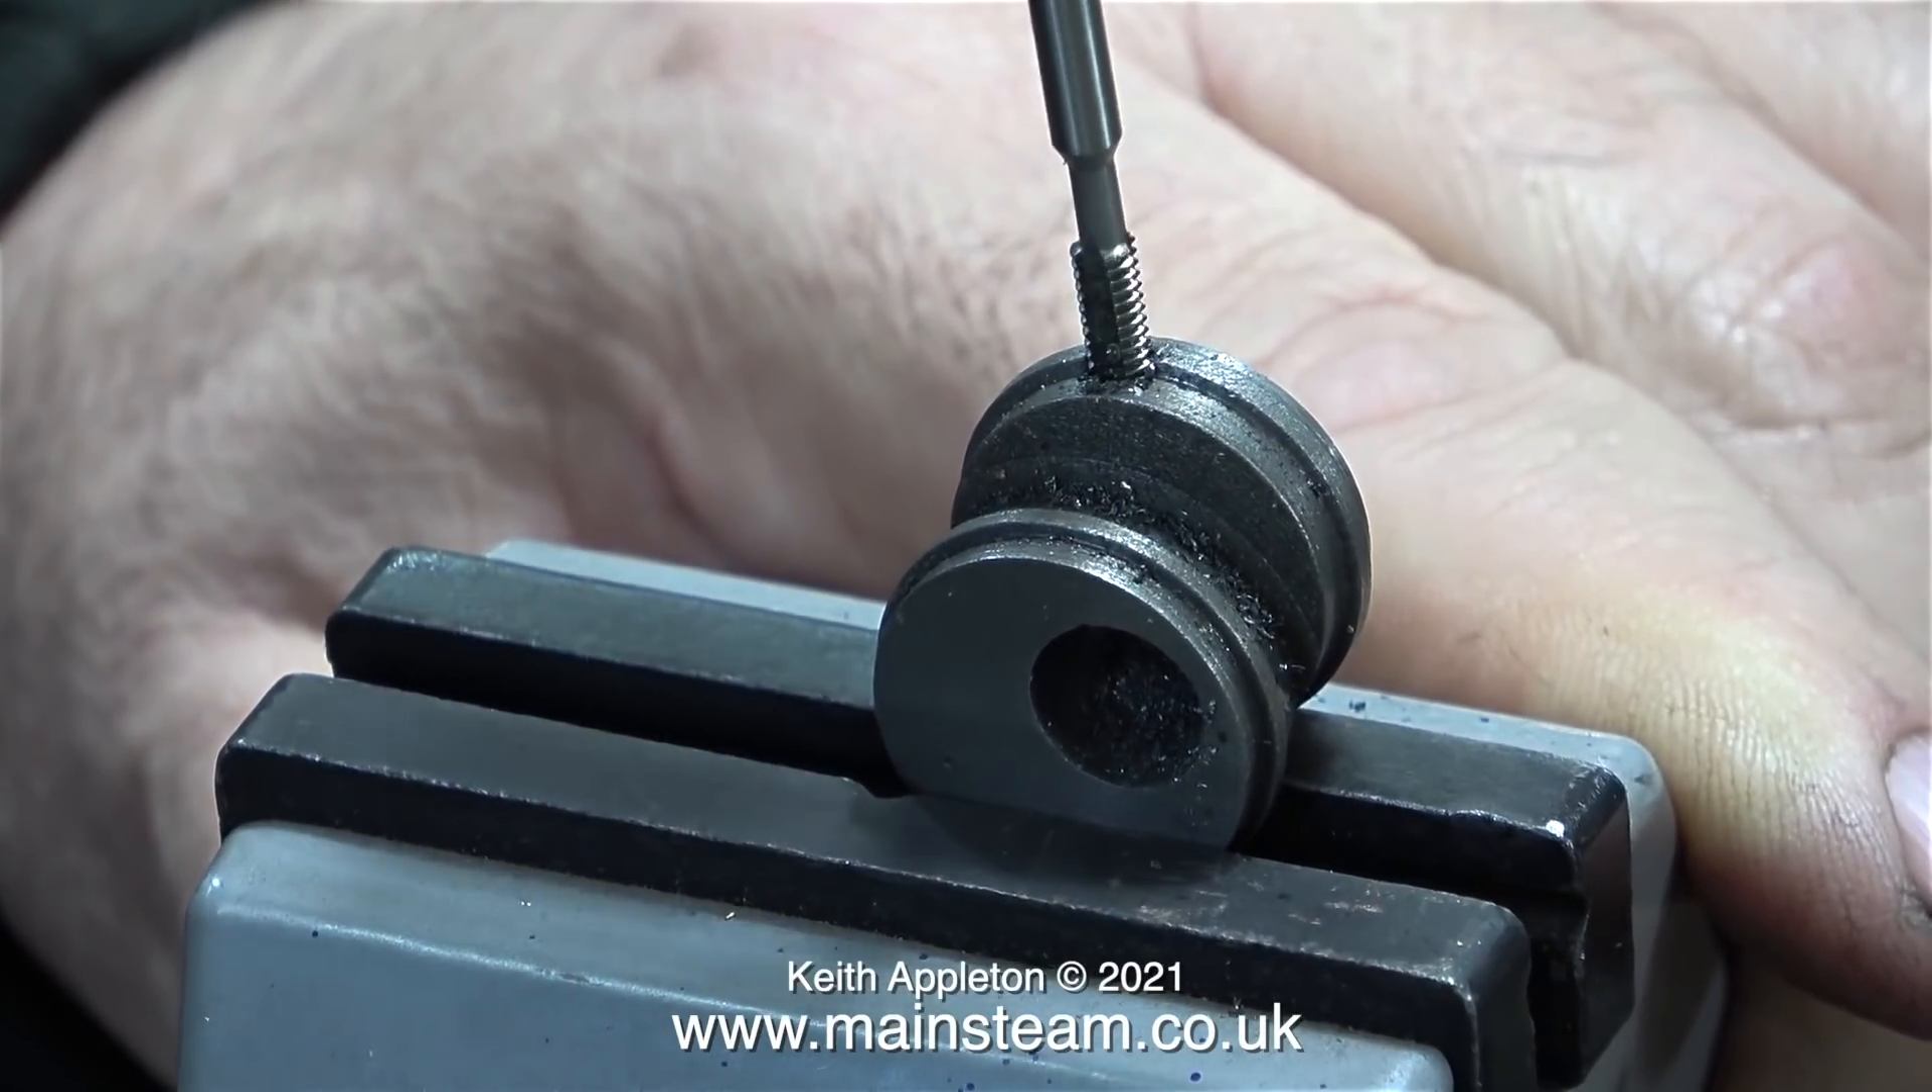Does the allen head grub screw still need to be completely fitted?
Yes.